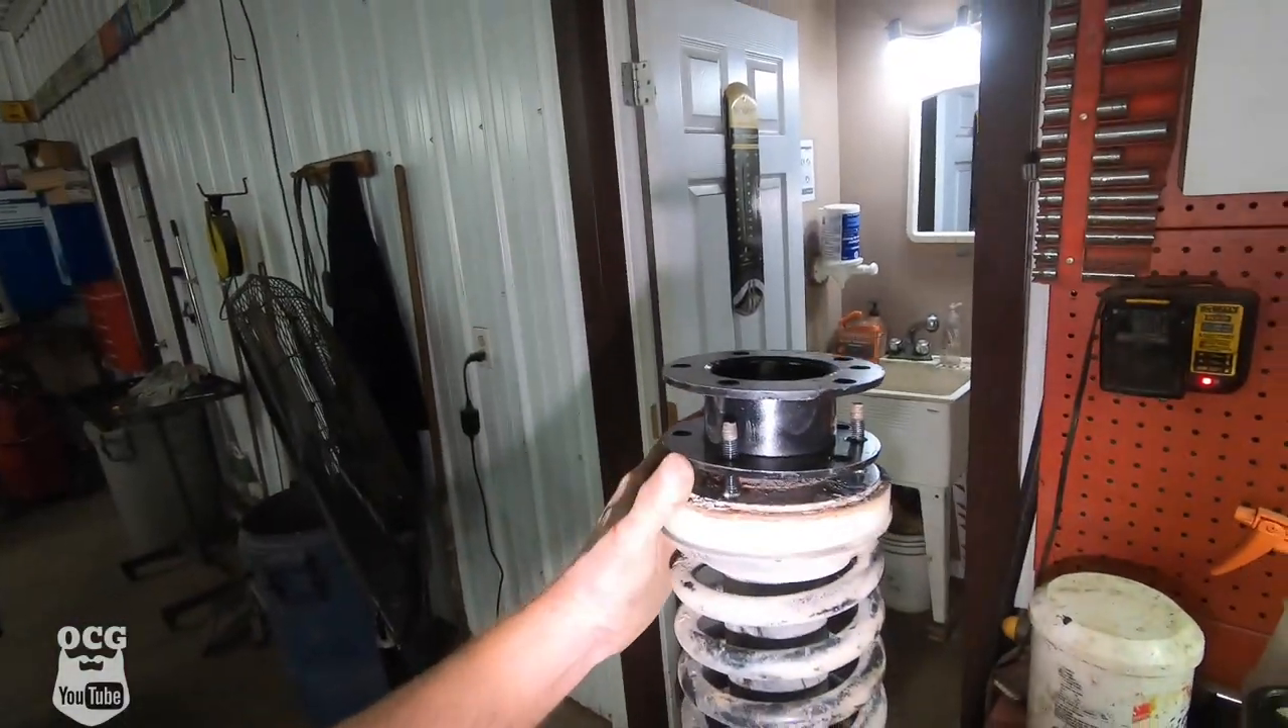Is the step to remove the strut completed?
Yes.